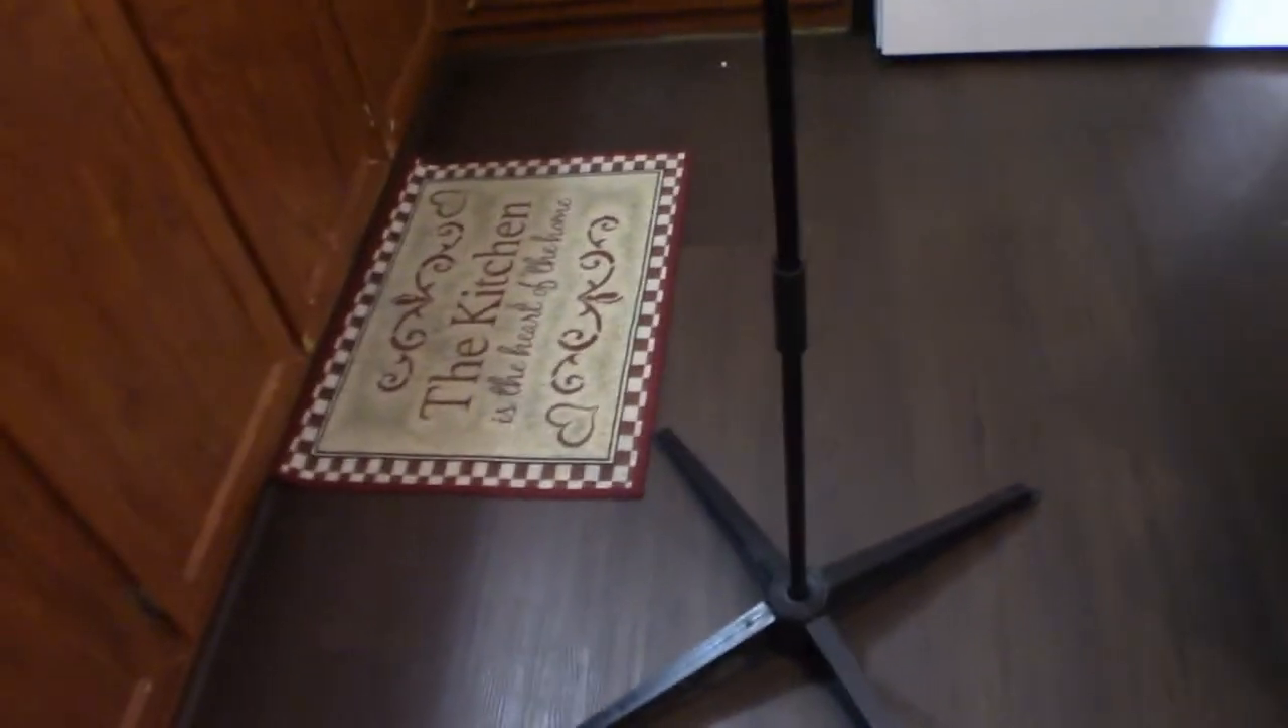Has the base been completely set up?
Yes.